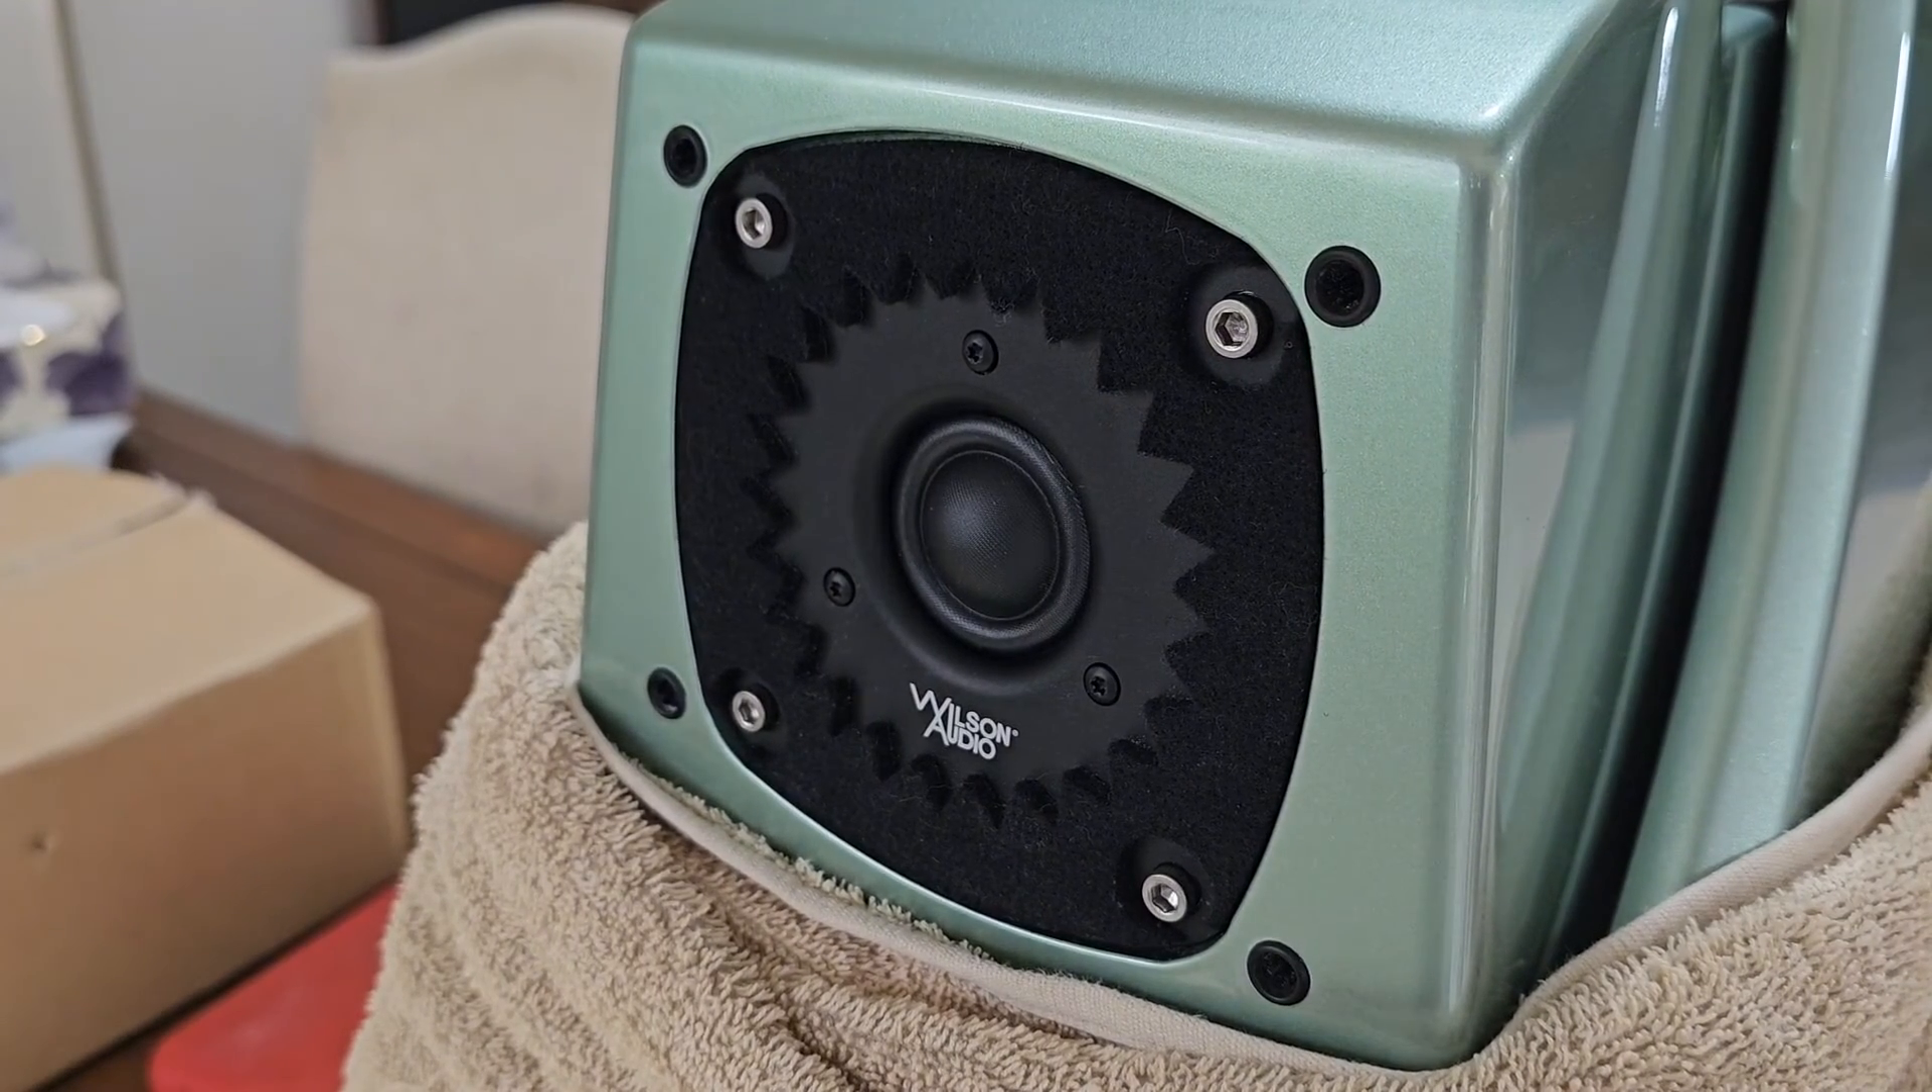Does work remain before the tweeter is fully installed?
No.